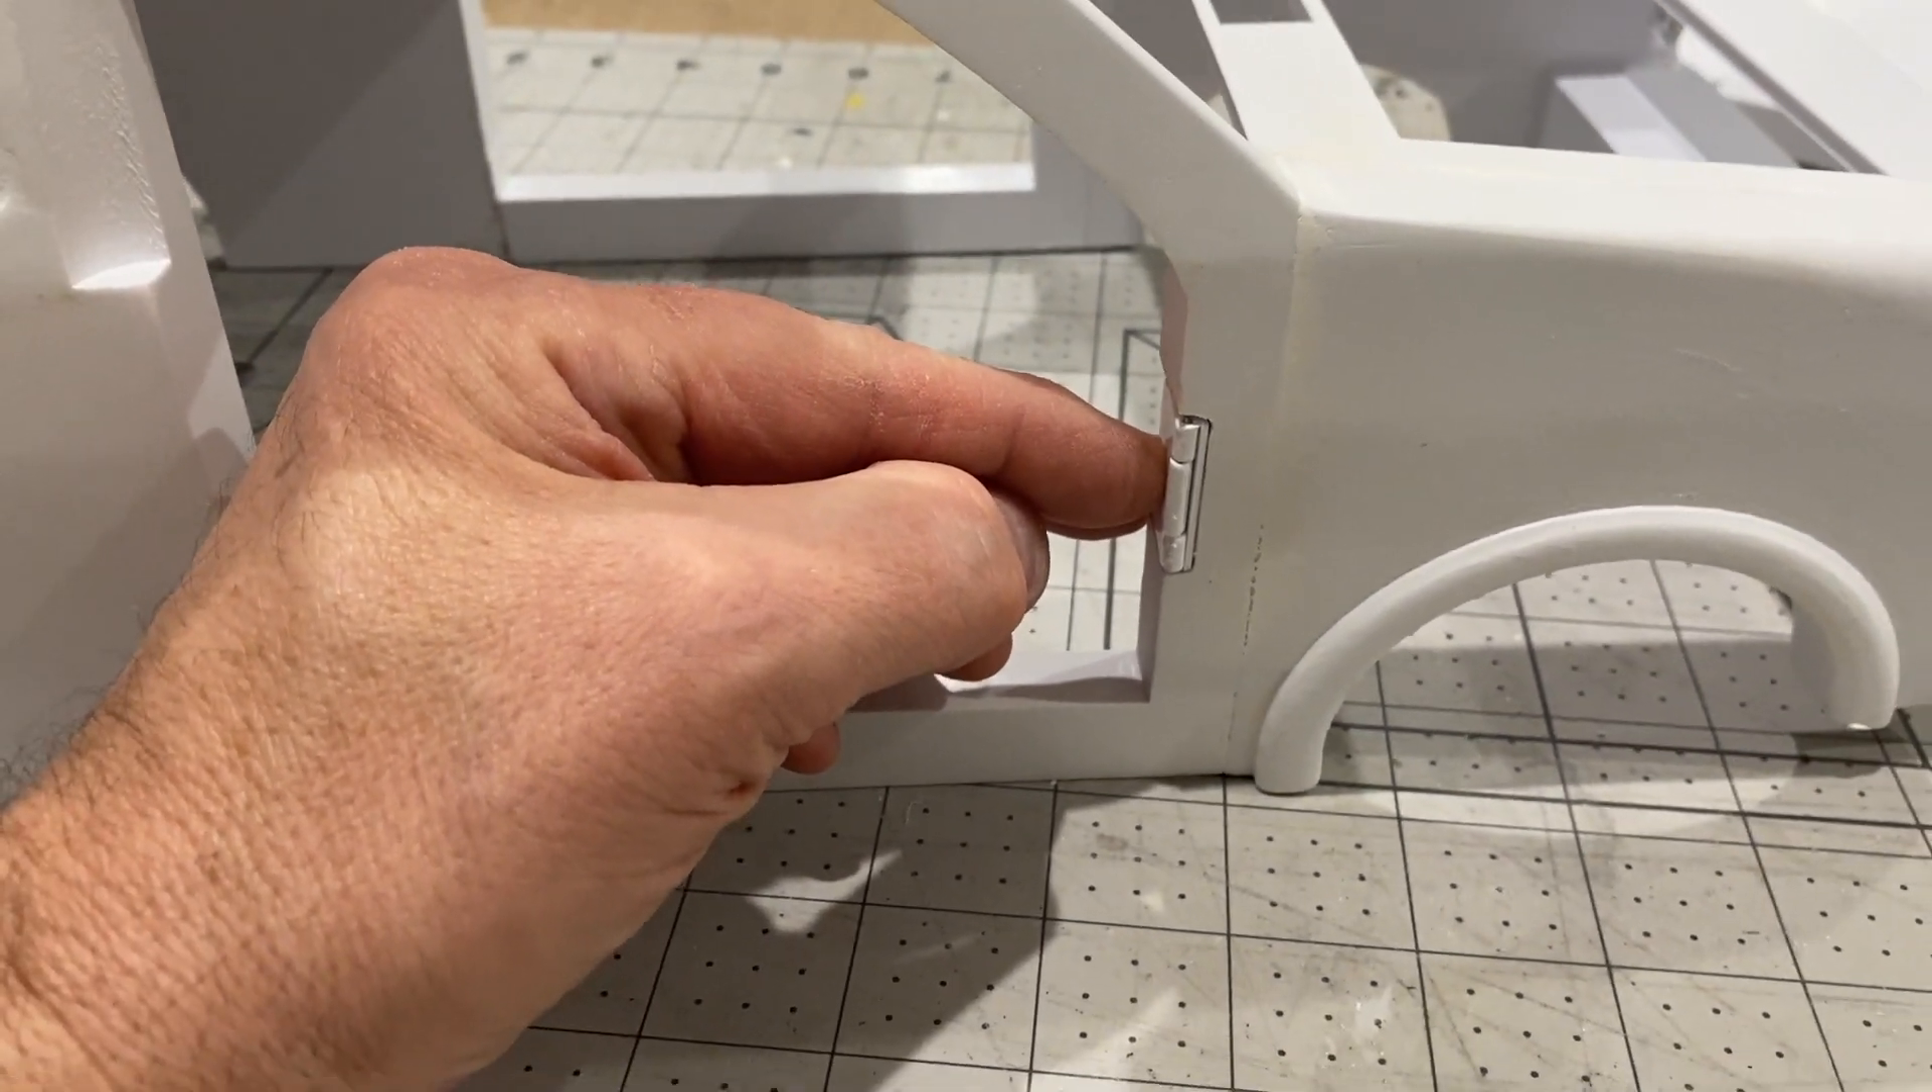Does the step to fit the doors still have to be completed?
Yes.